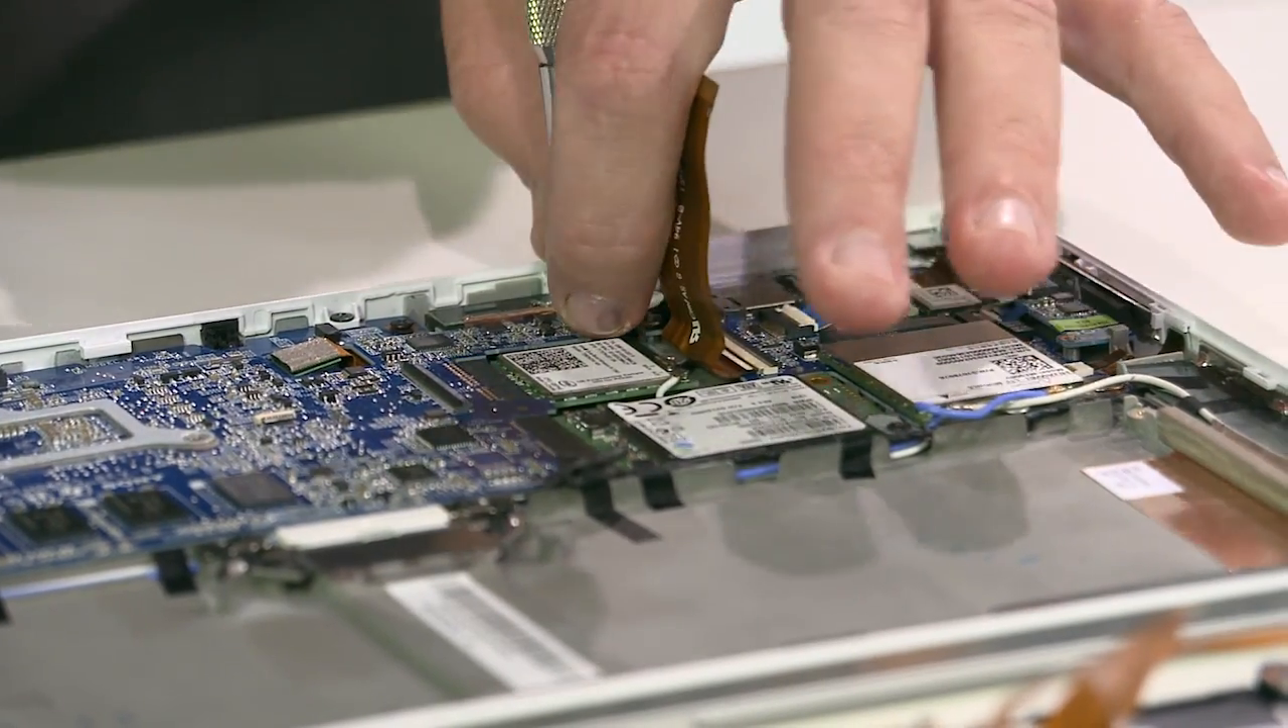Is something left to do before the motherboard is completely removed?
Yes.